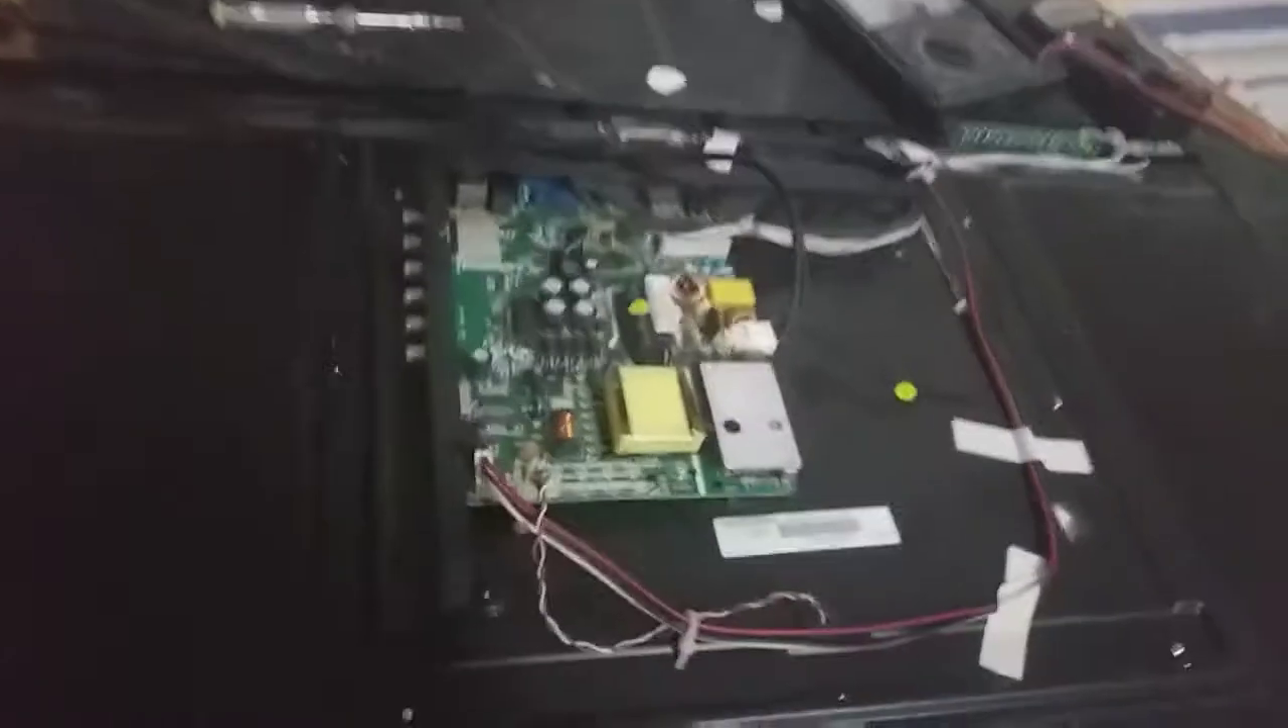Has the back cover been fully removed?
Yes.